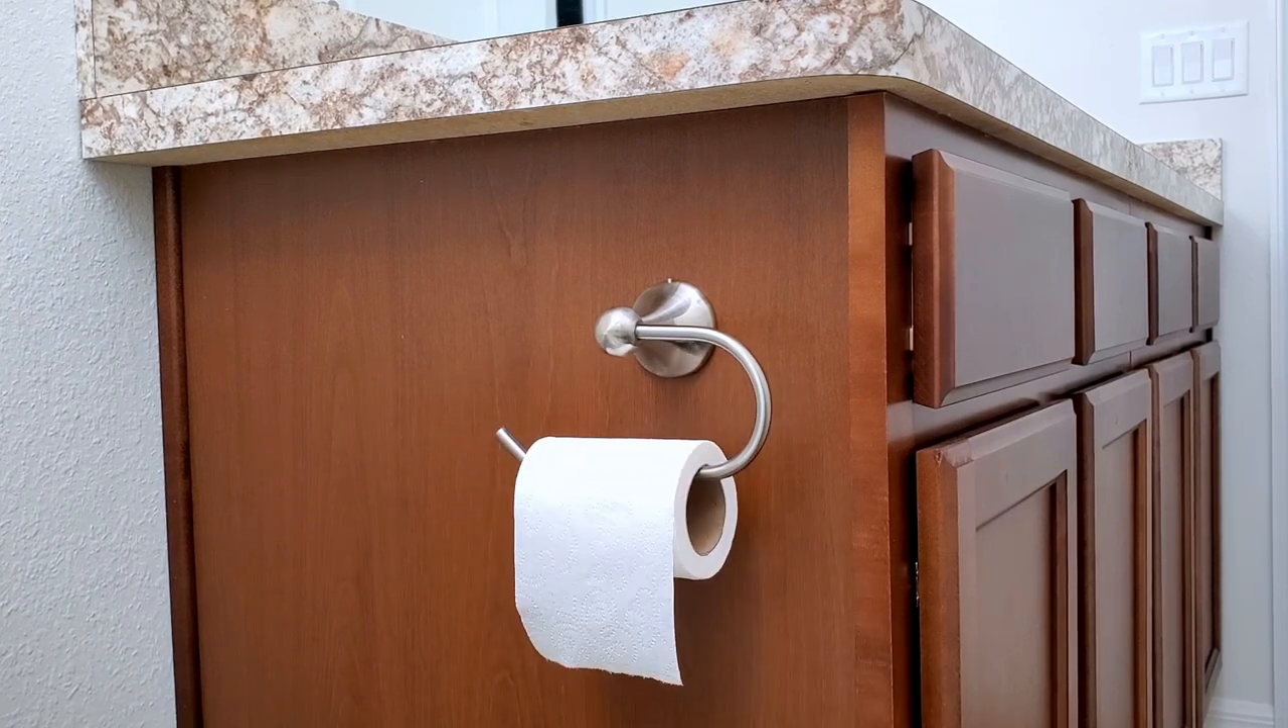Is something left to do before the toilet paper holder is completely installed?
No.